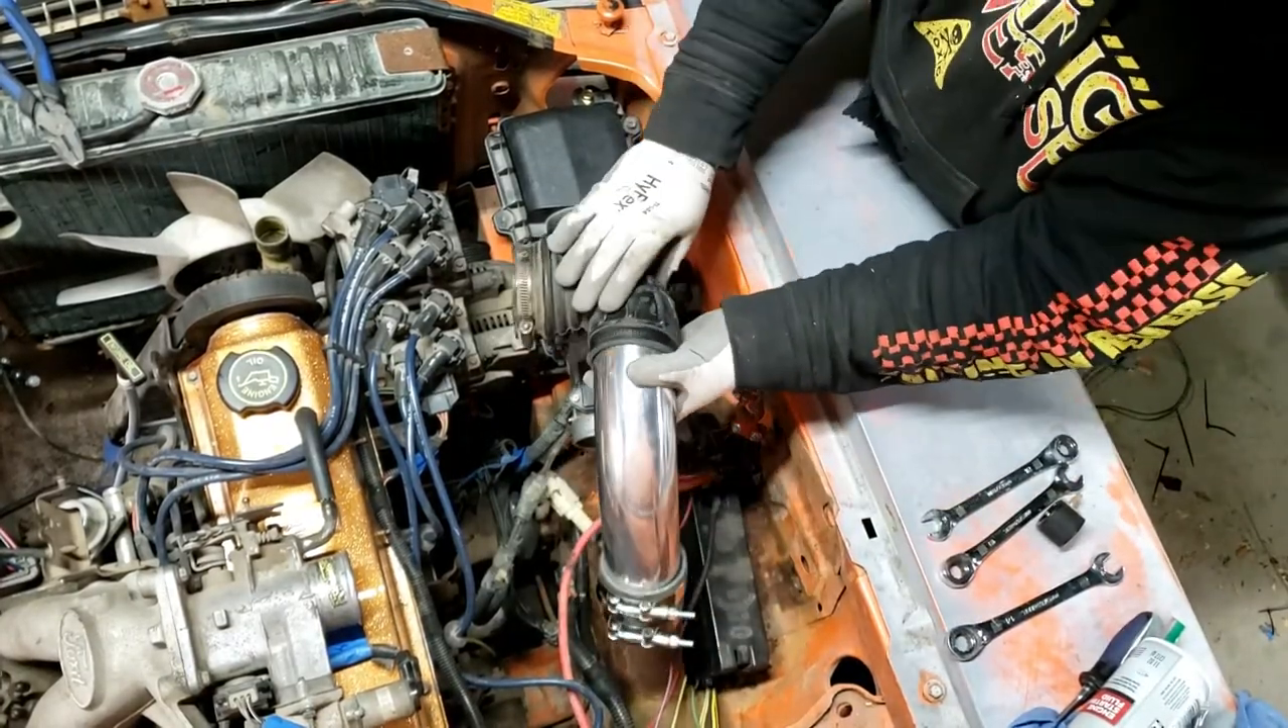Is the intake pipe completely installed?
No.